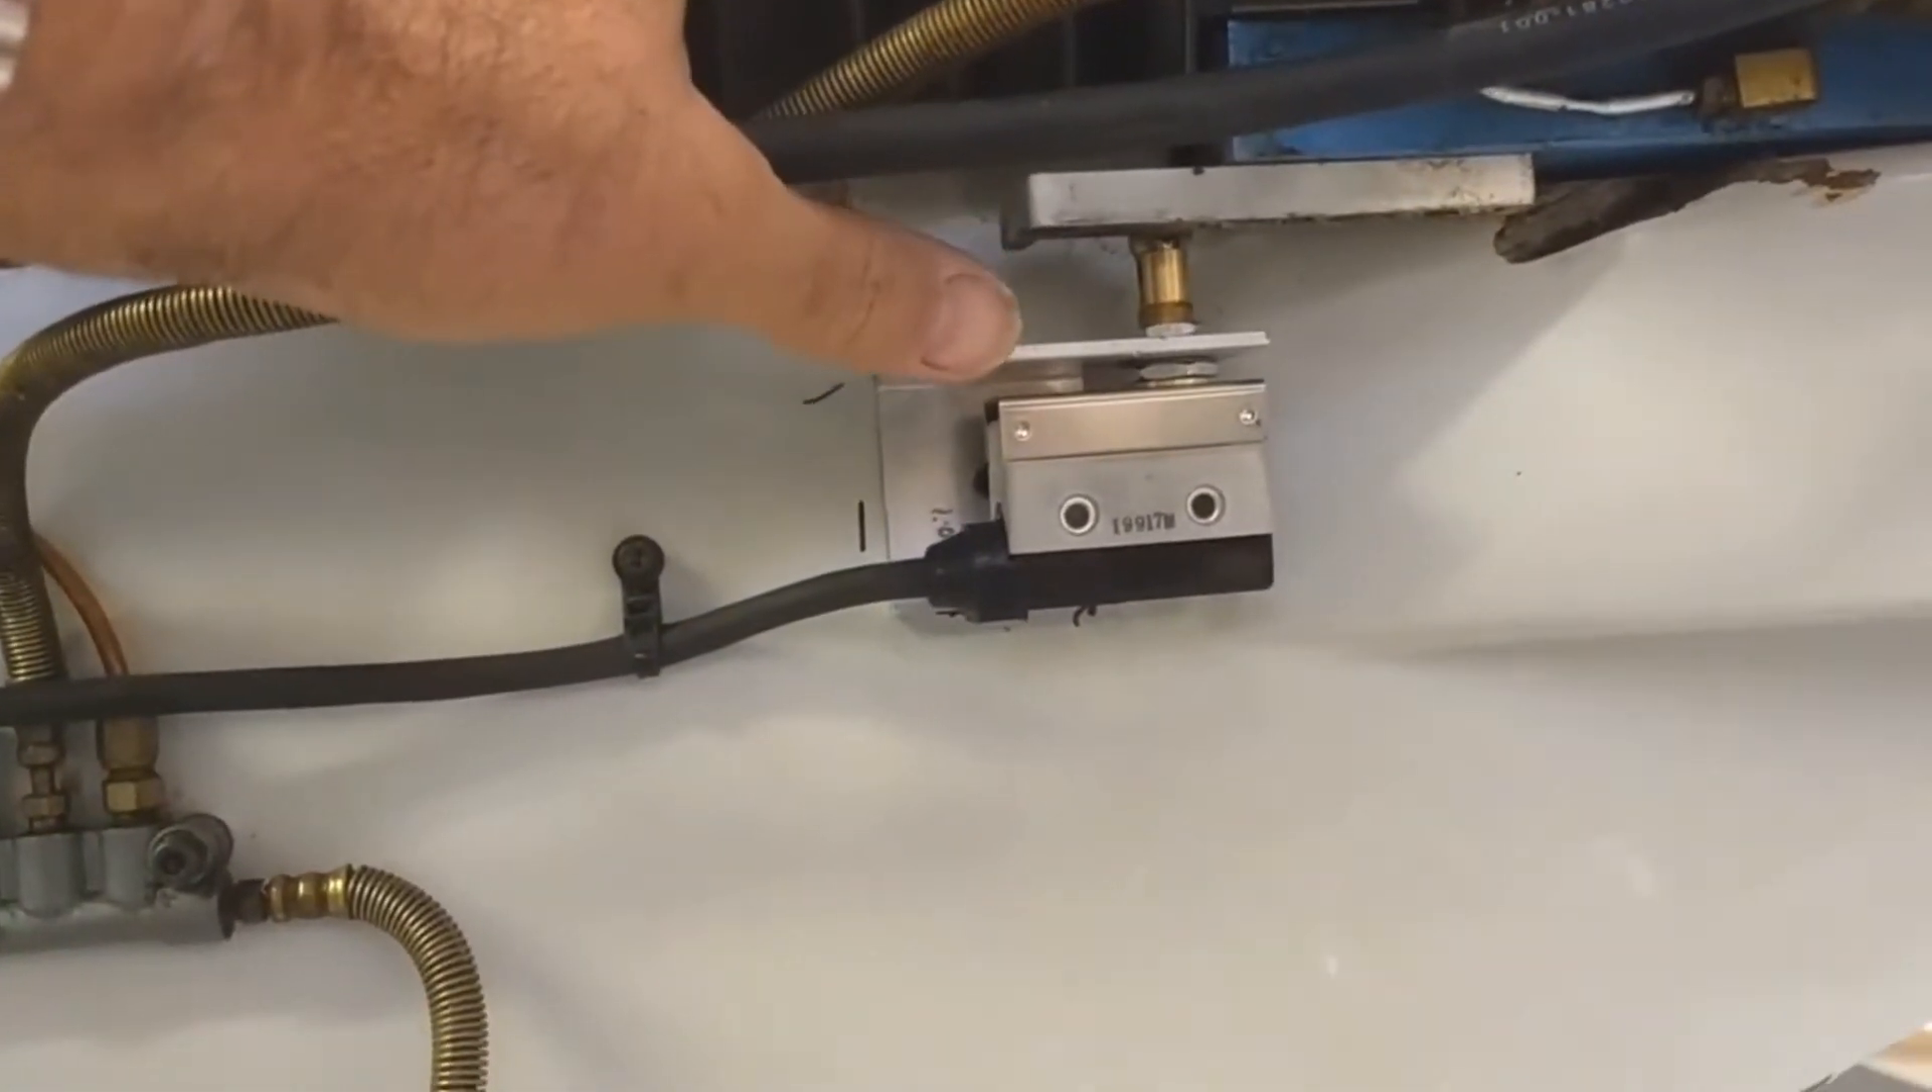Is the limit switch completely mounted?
Yes.